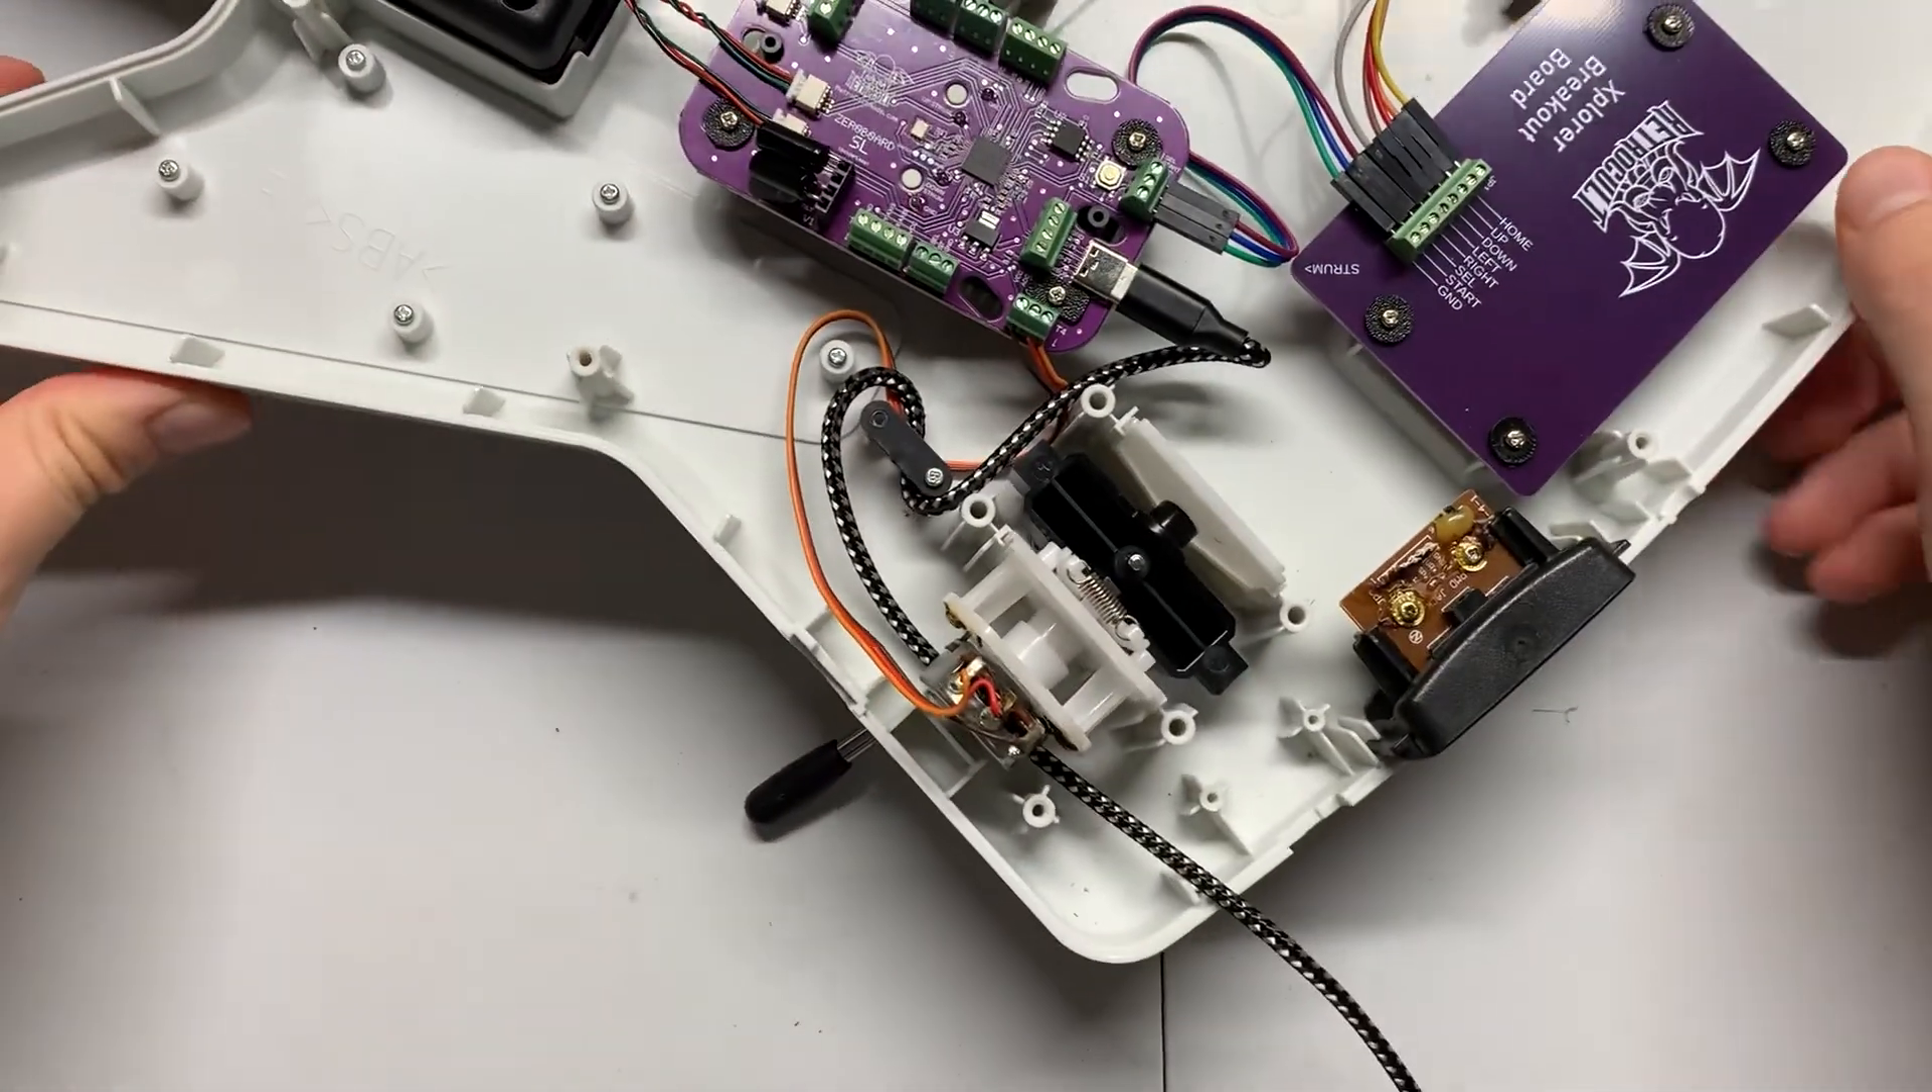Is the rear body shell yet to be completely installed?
Yes.